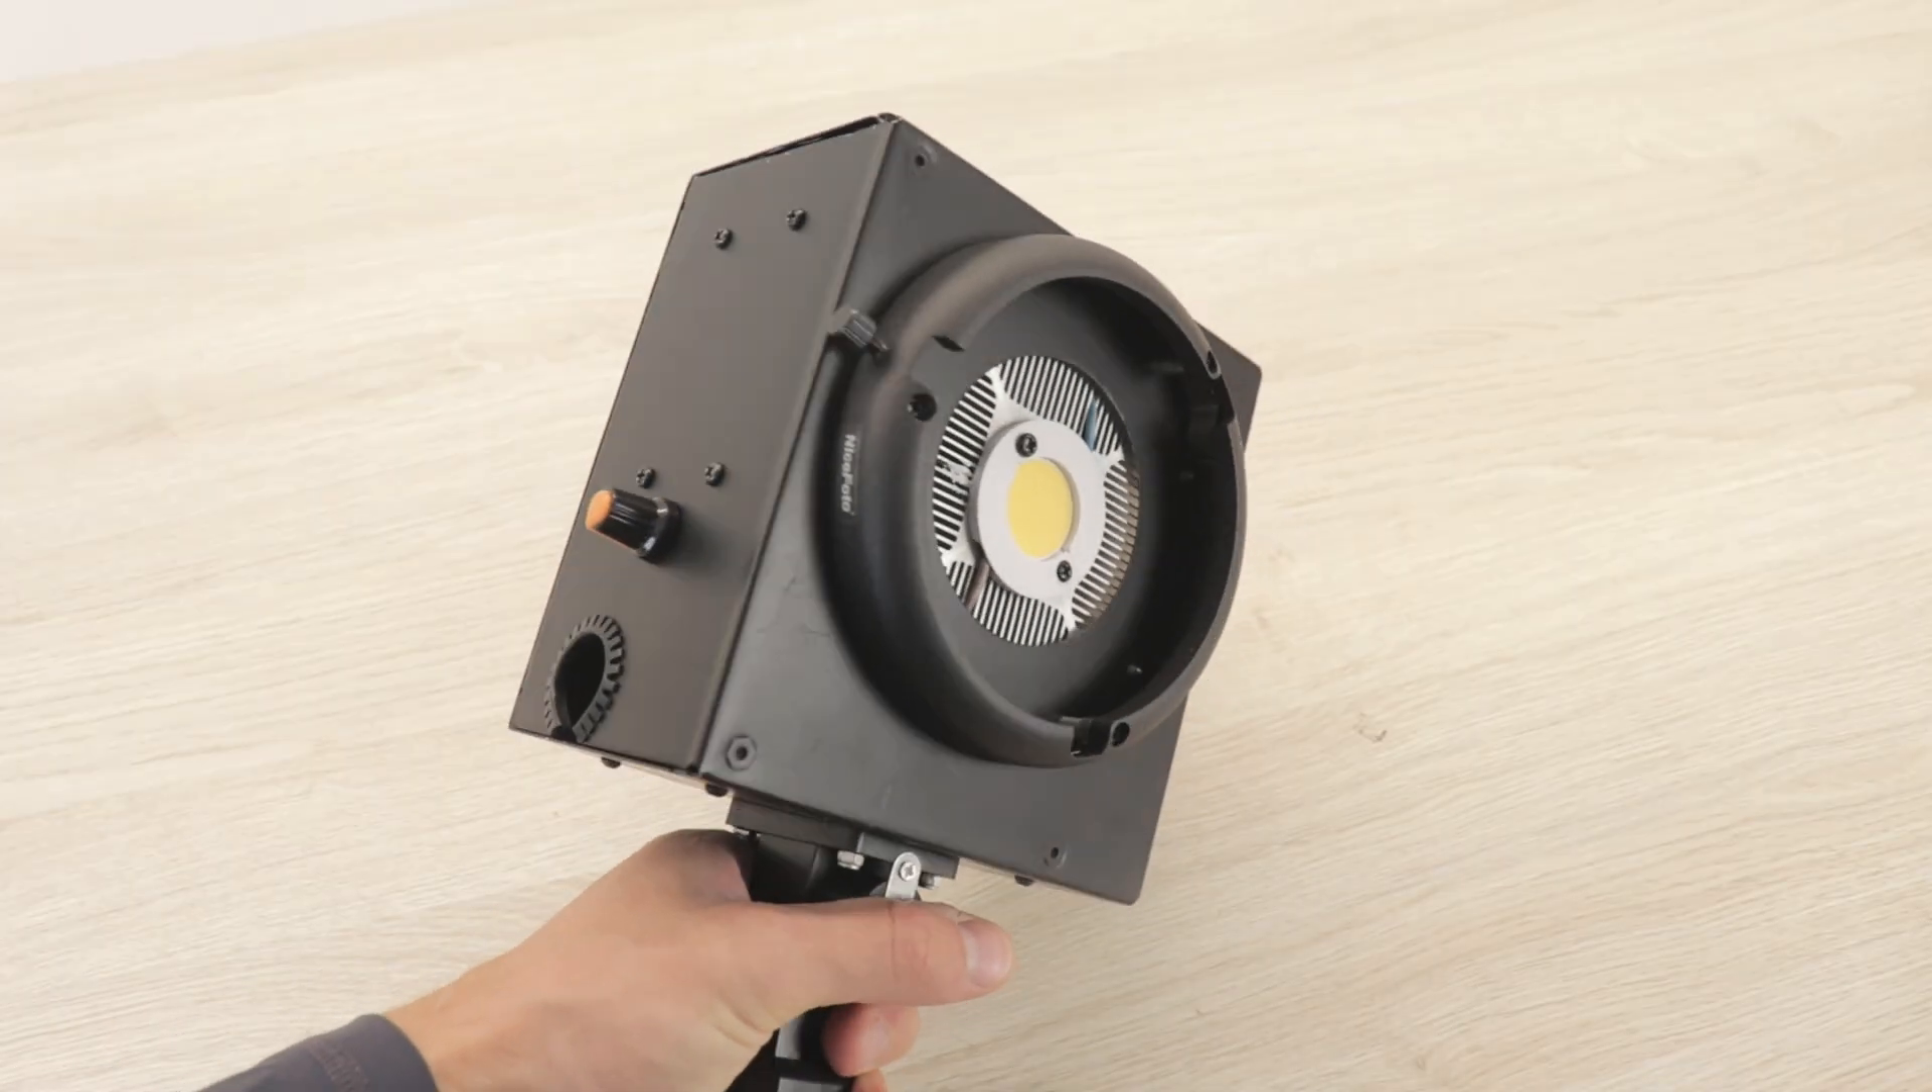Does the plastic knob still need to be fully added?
No.